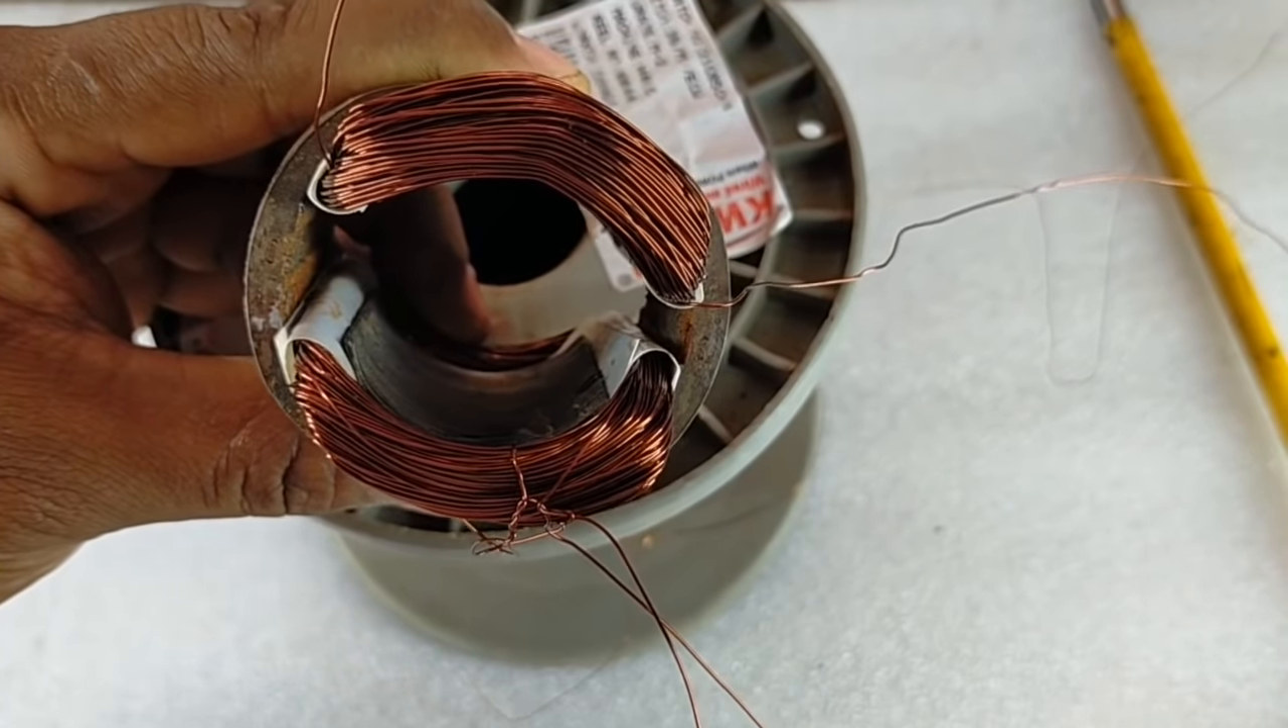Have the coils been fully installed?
Yes.